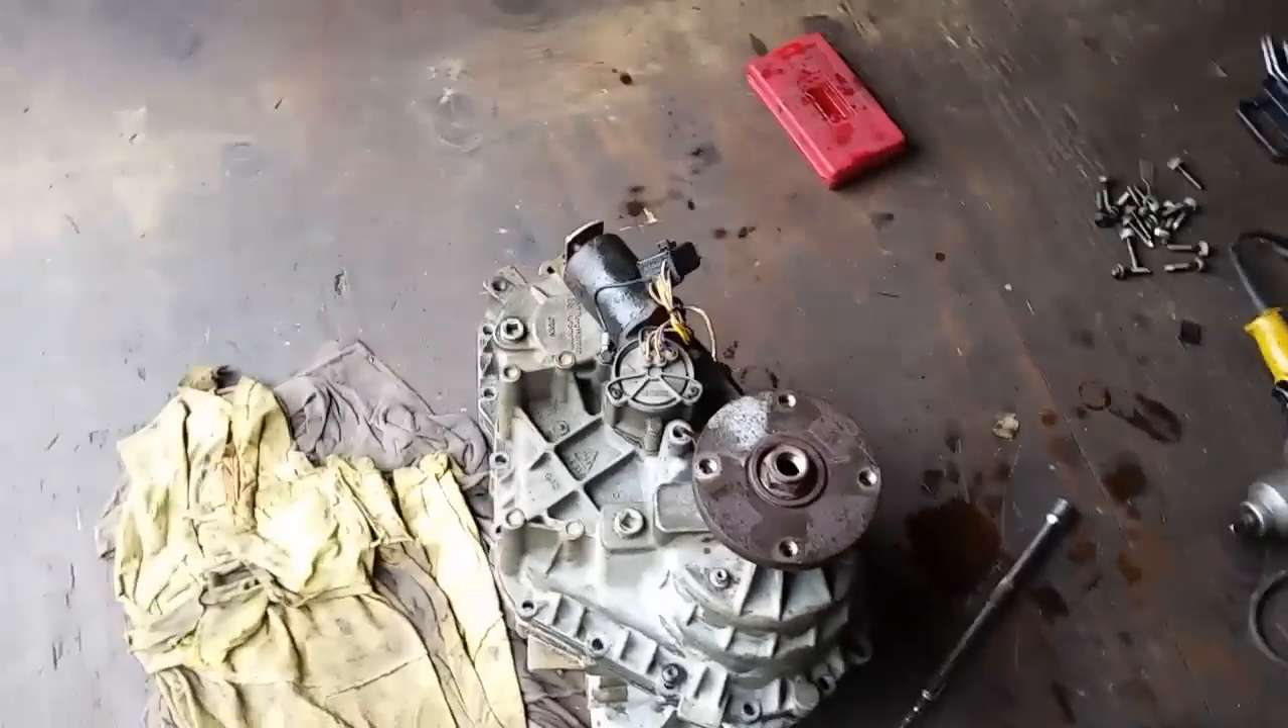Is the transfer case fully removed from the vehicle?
Yes.